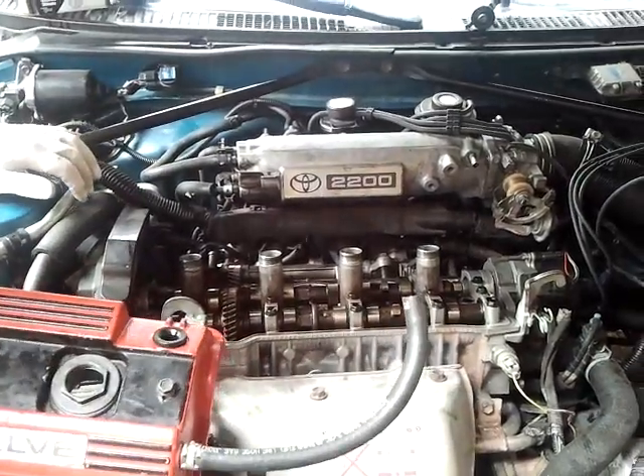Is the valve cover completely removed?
Yes.